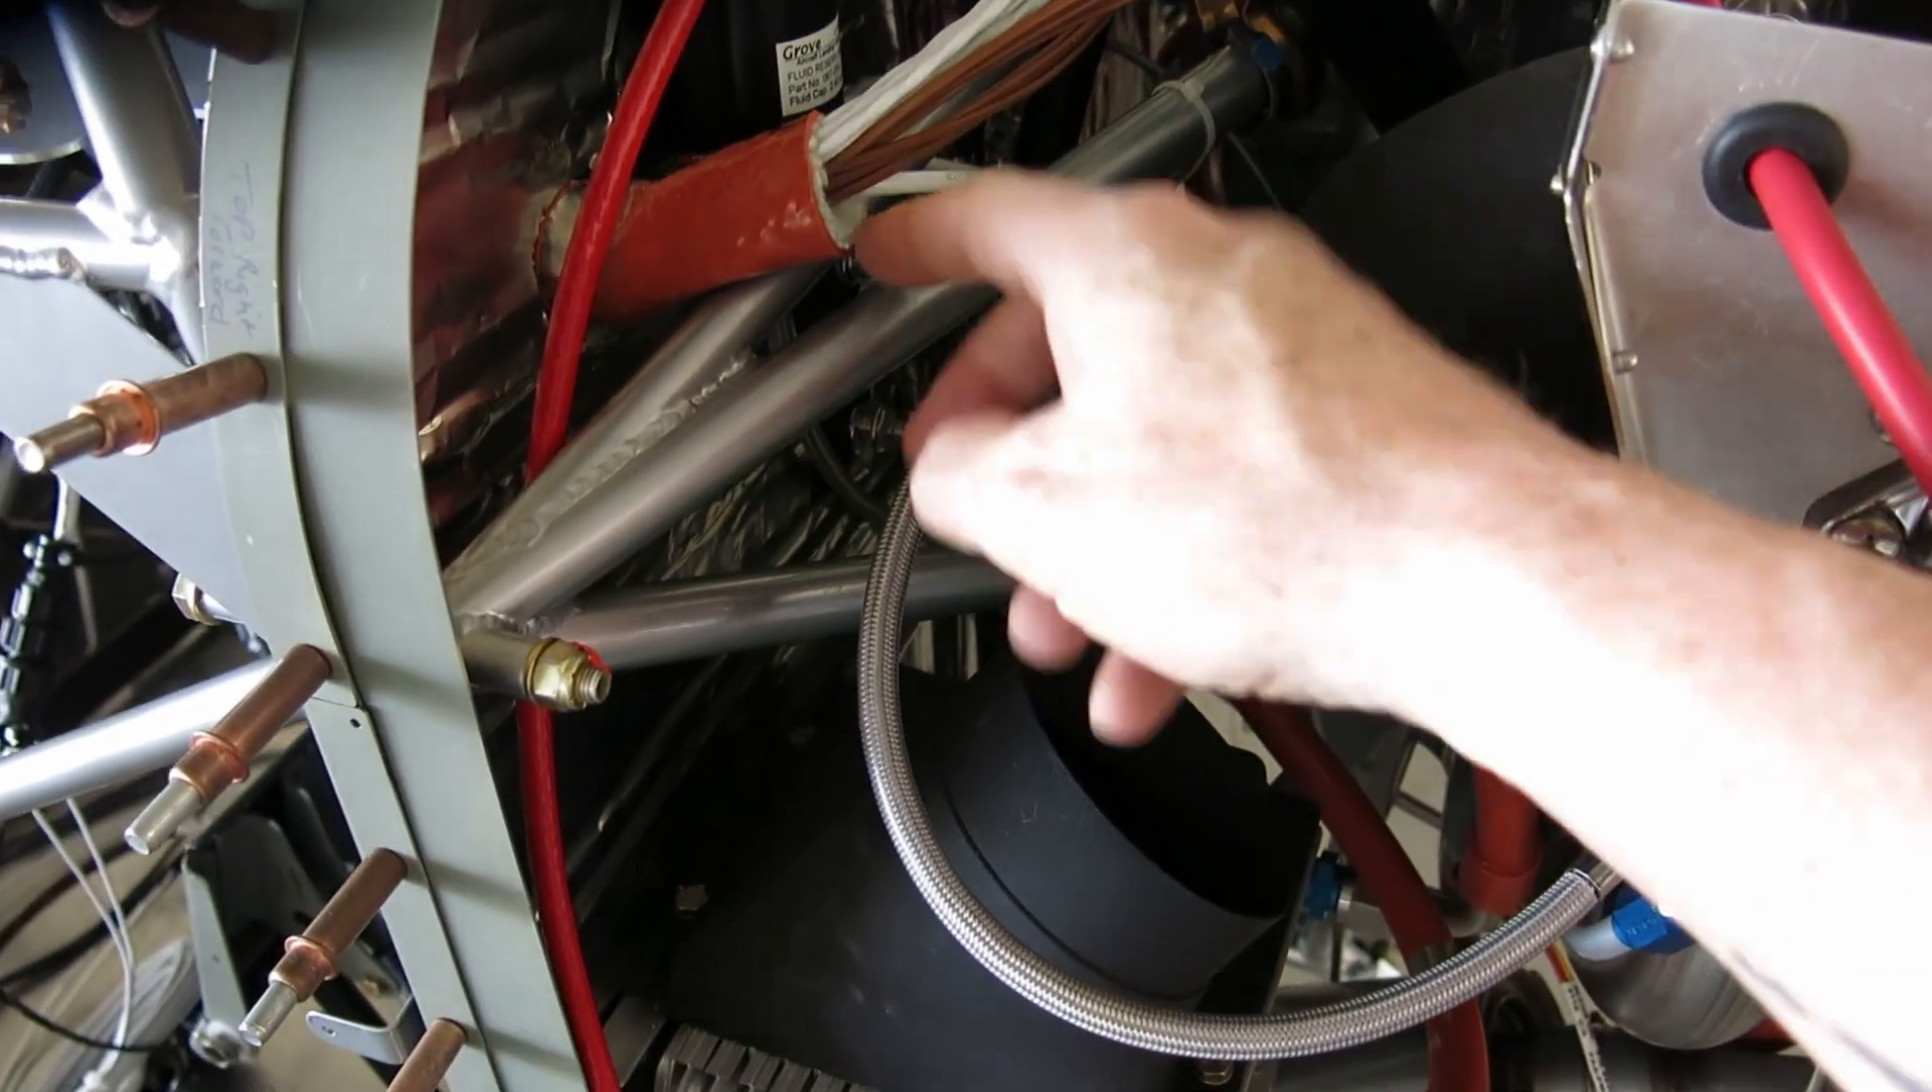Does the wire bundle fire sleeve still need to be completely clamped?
Yes.